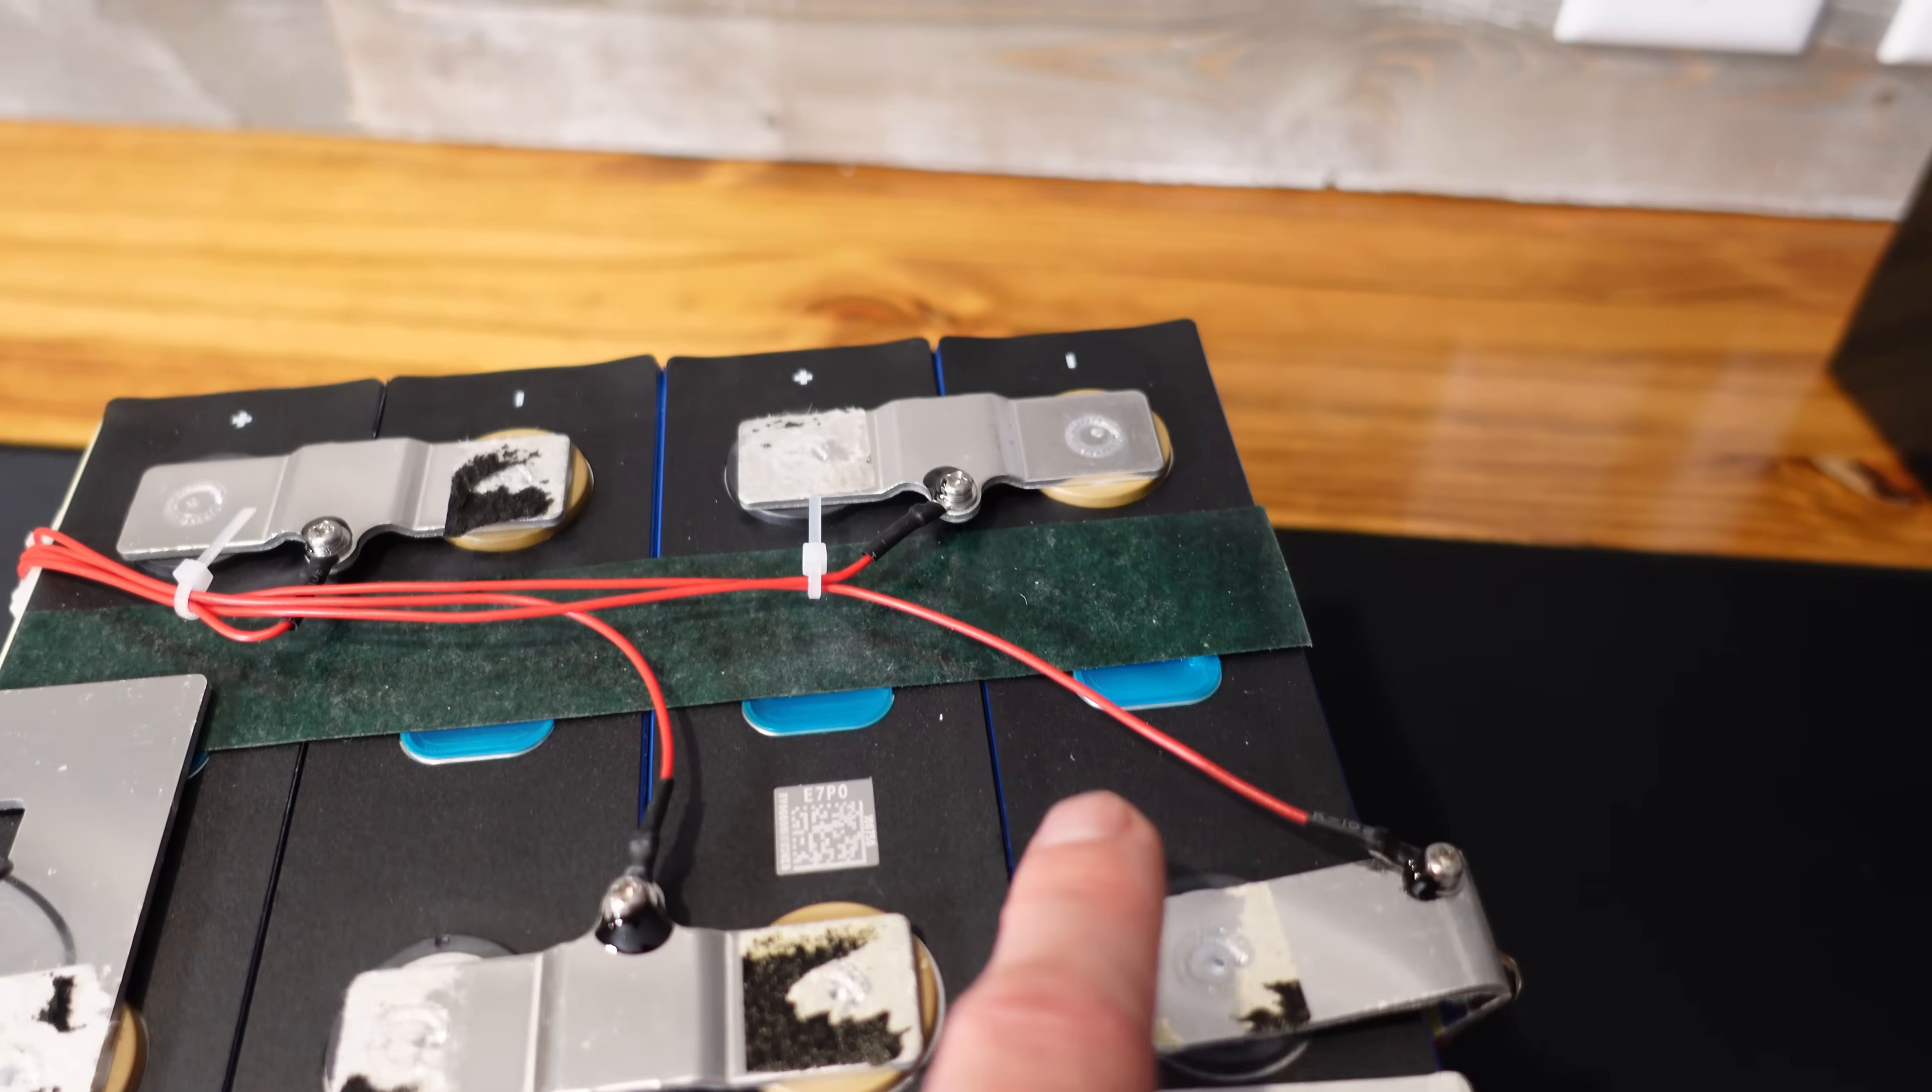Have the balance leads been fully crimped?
Yes.